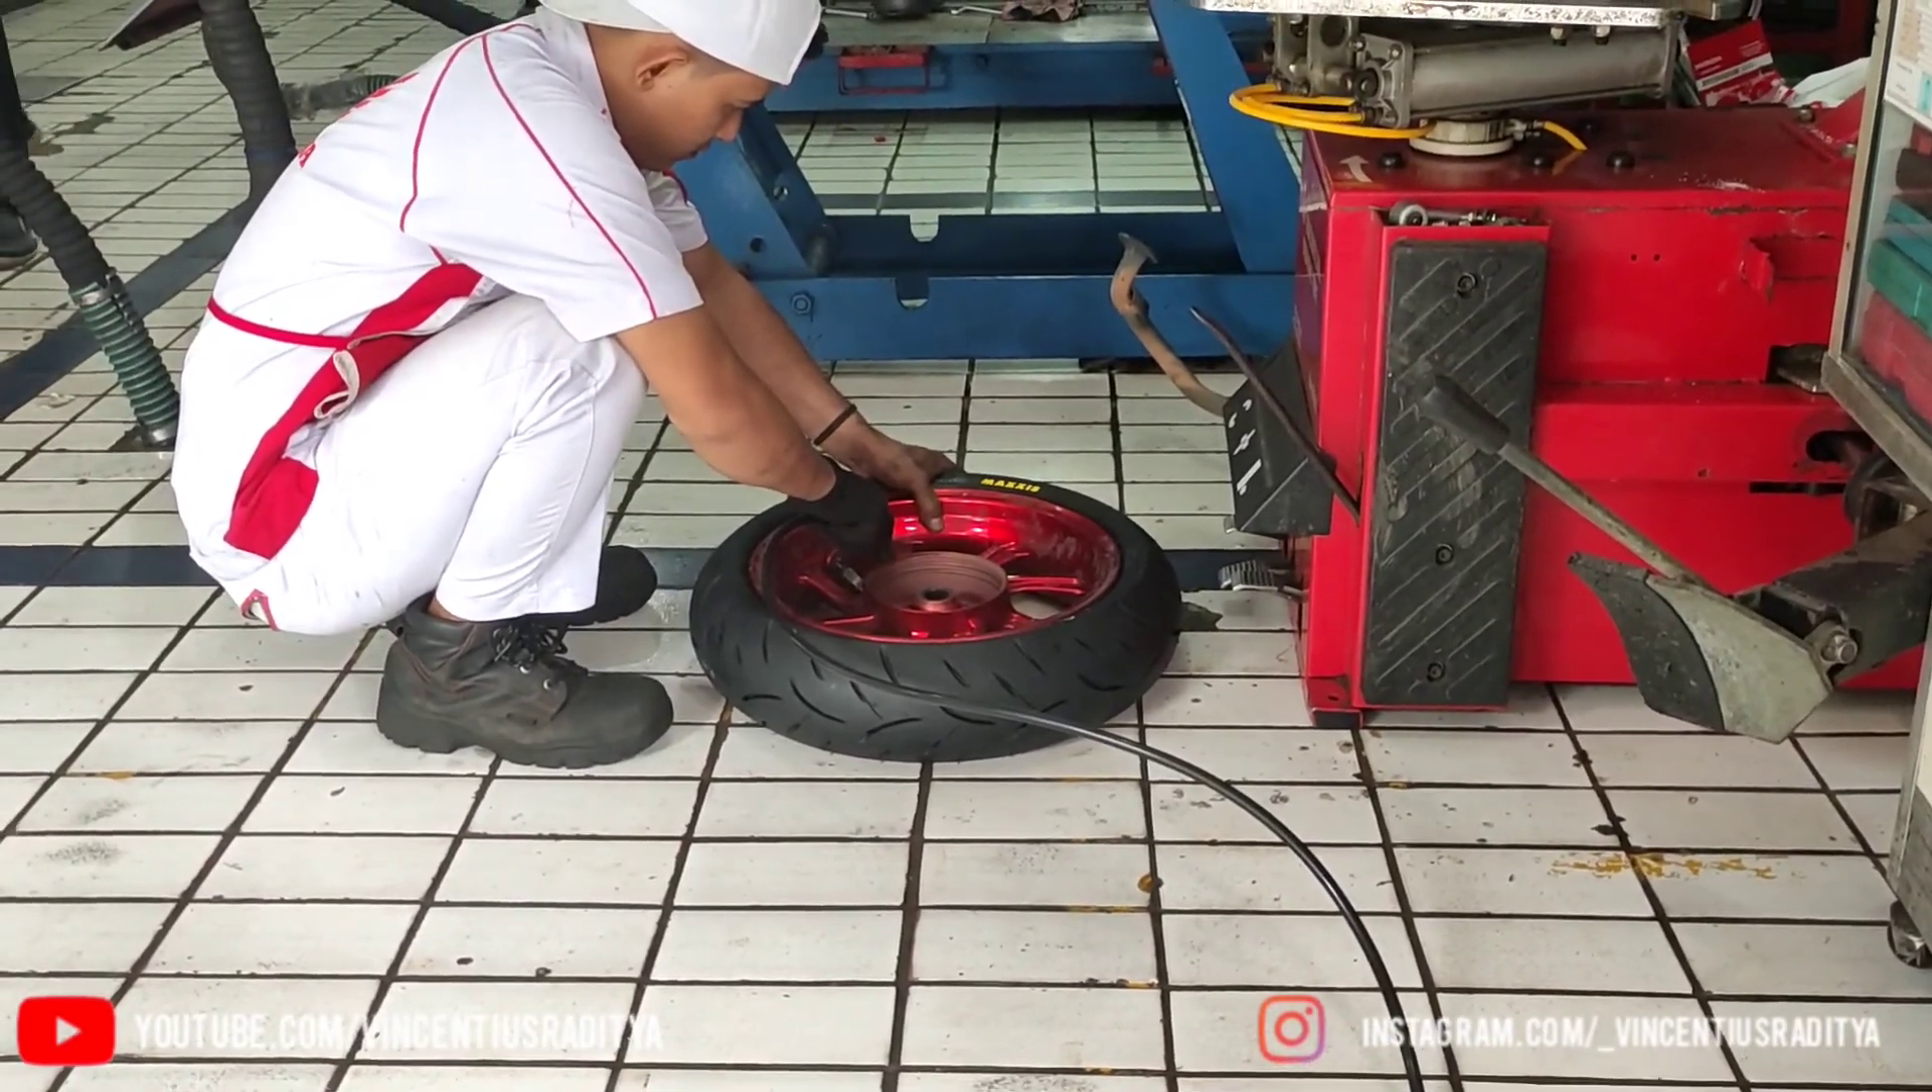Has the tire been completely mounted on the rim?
Yes.